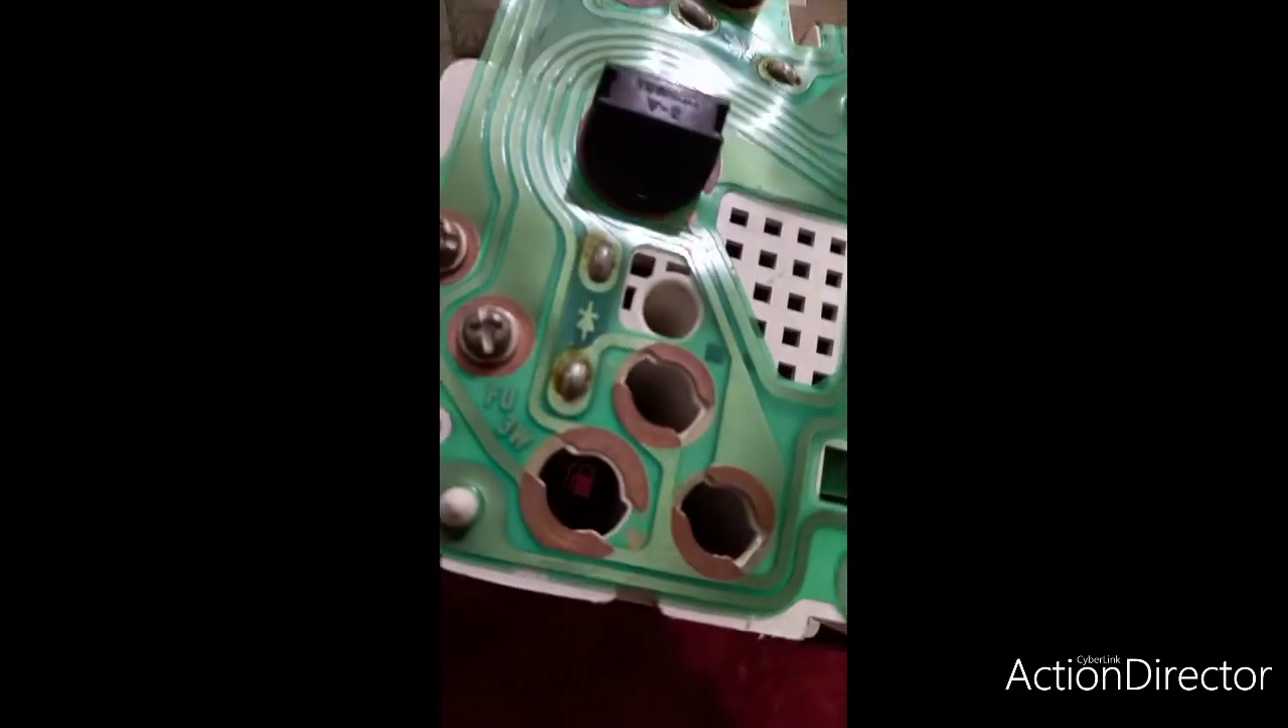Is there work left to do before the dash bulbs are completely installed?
Yes.